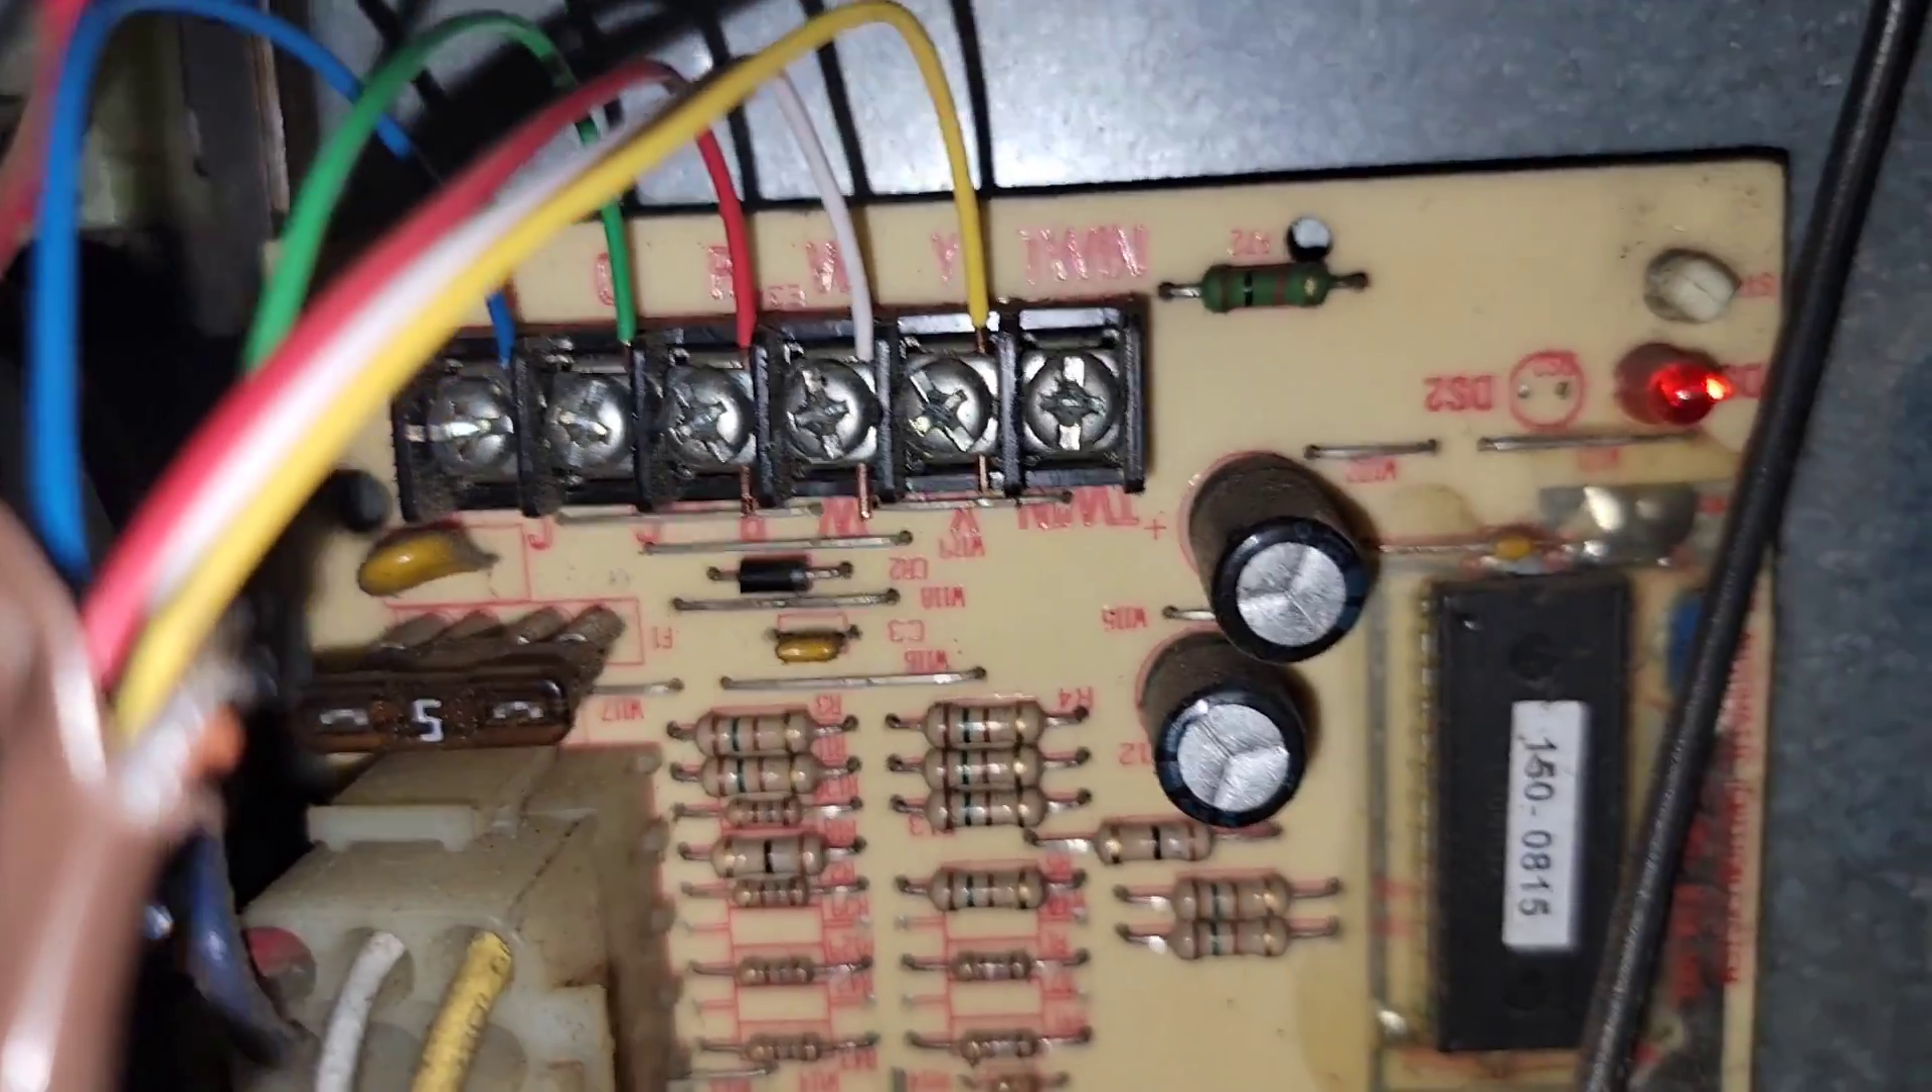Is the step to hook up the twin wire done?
No.